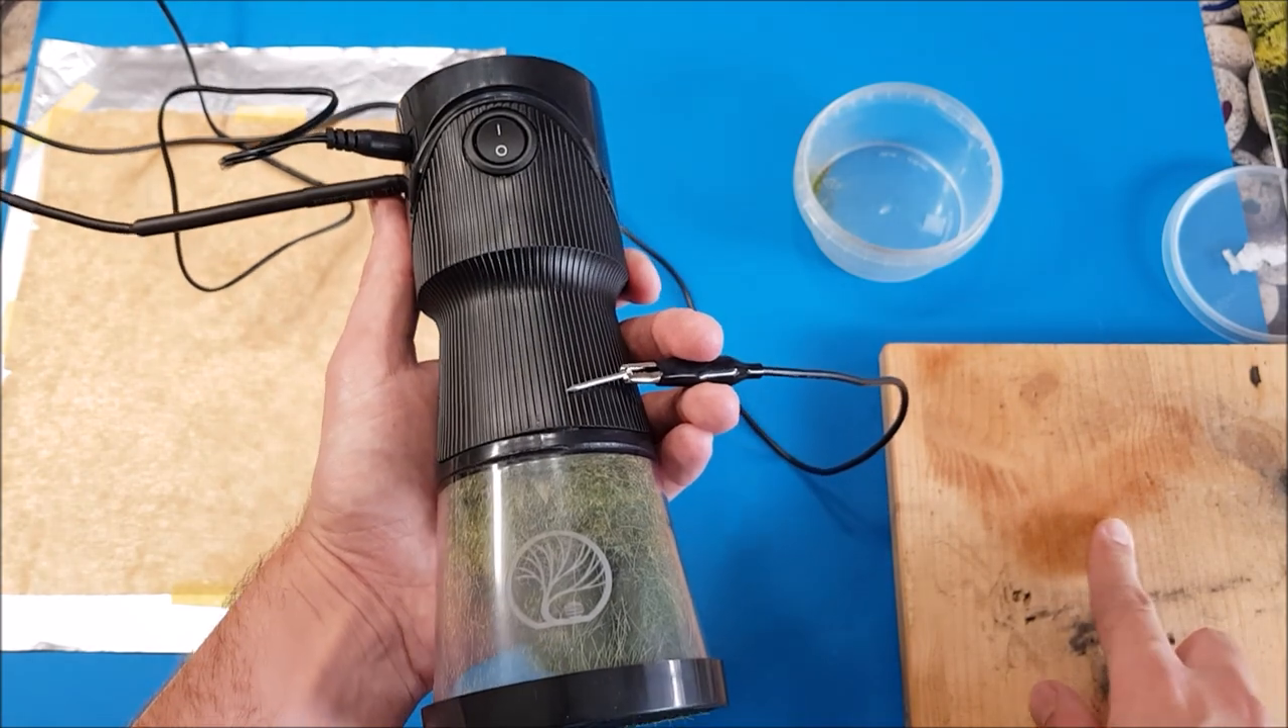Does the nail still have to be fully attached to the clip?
No.